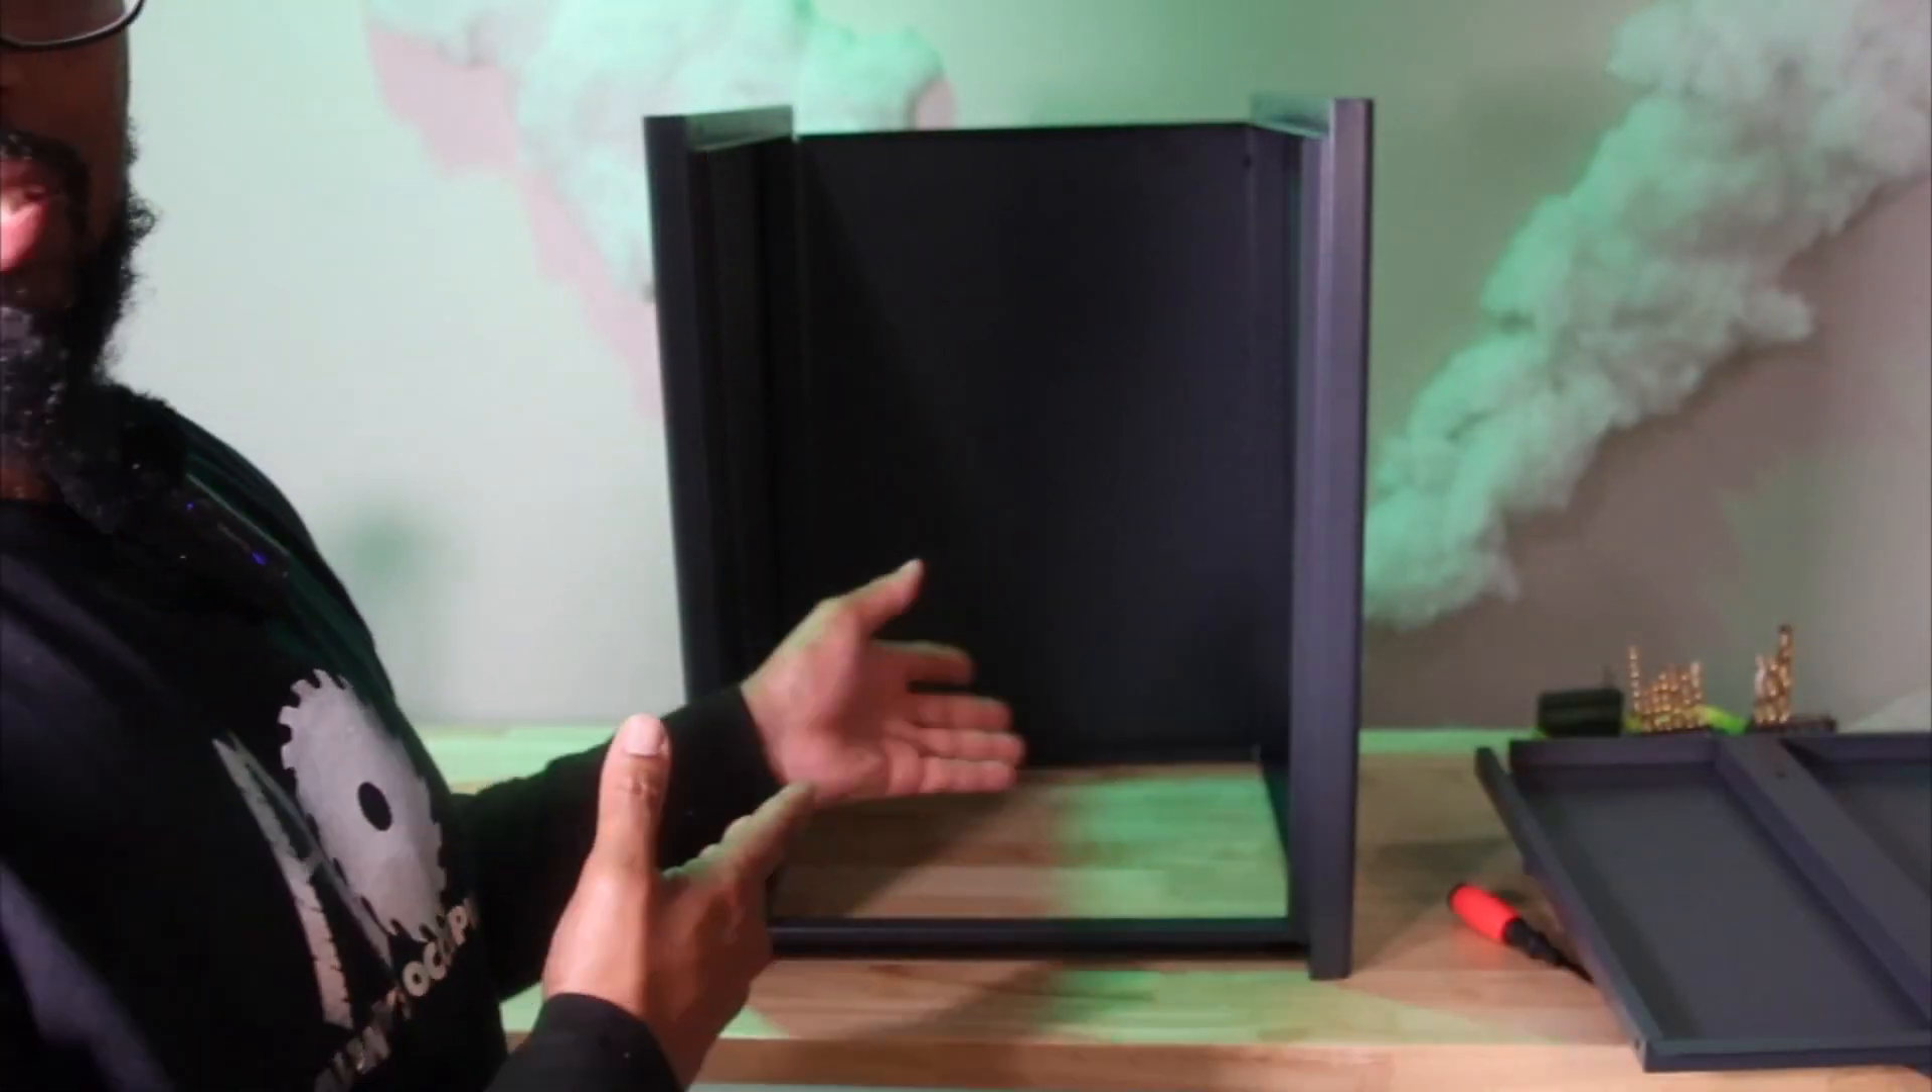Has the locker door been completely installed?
No.